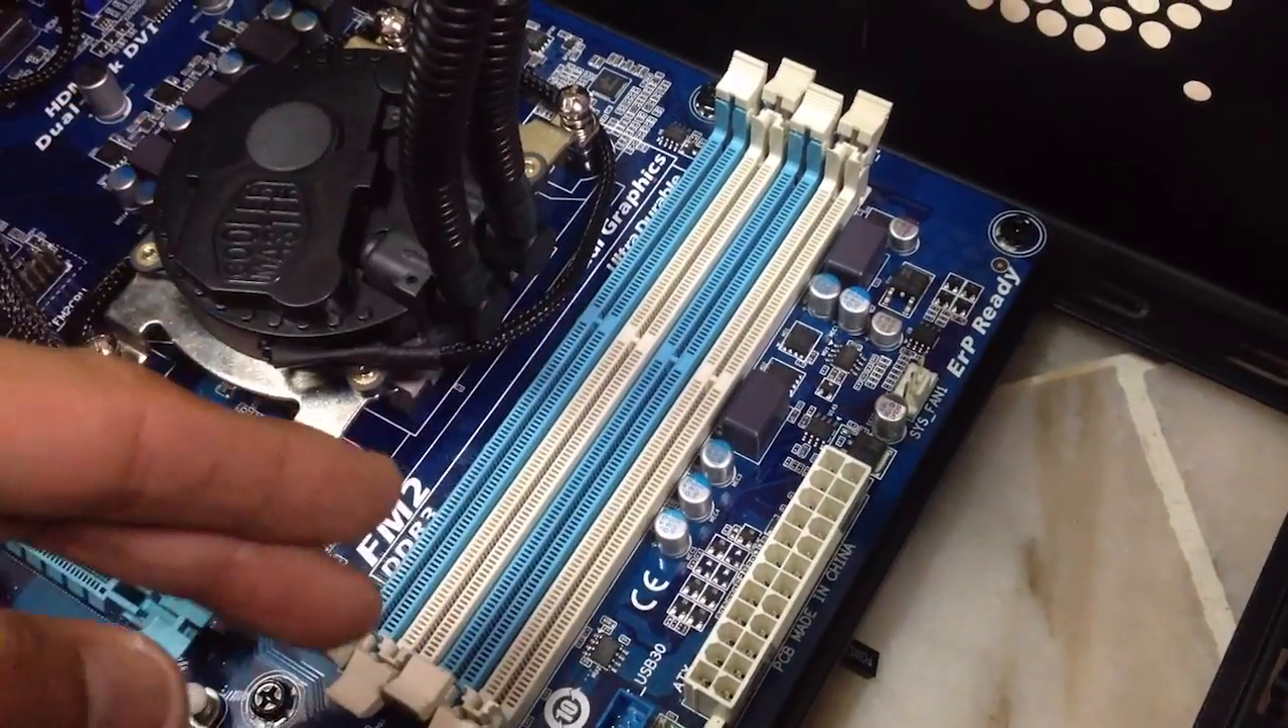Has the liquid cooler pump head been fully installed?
Yes.